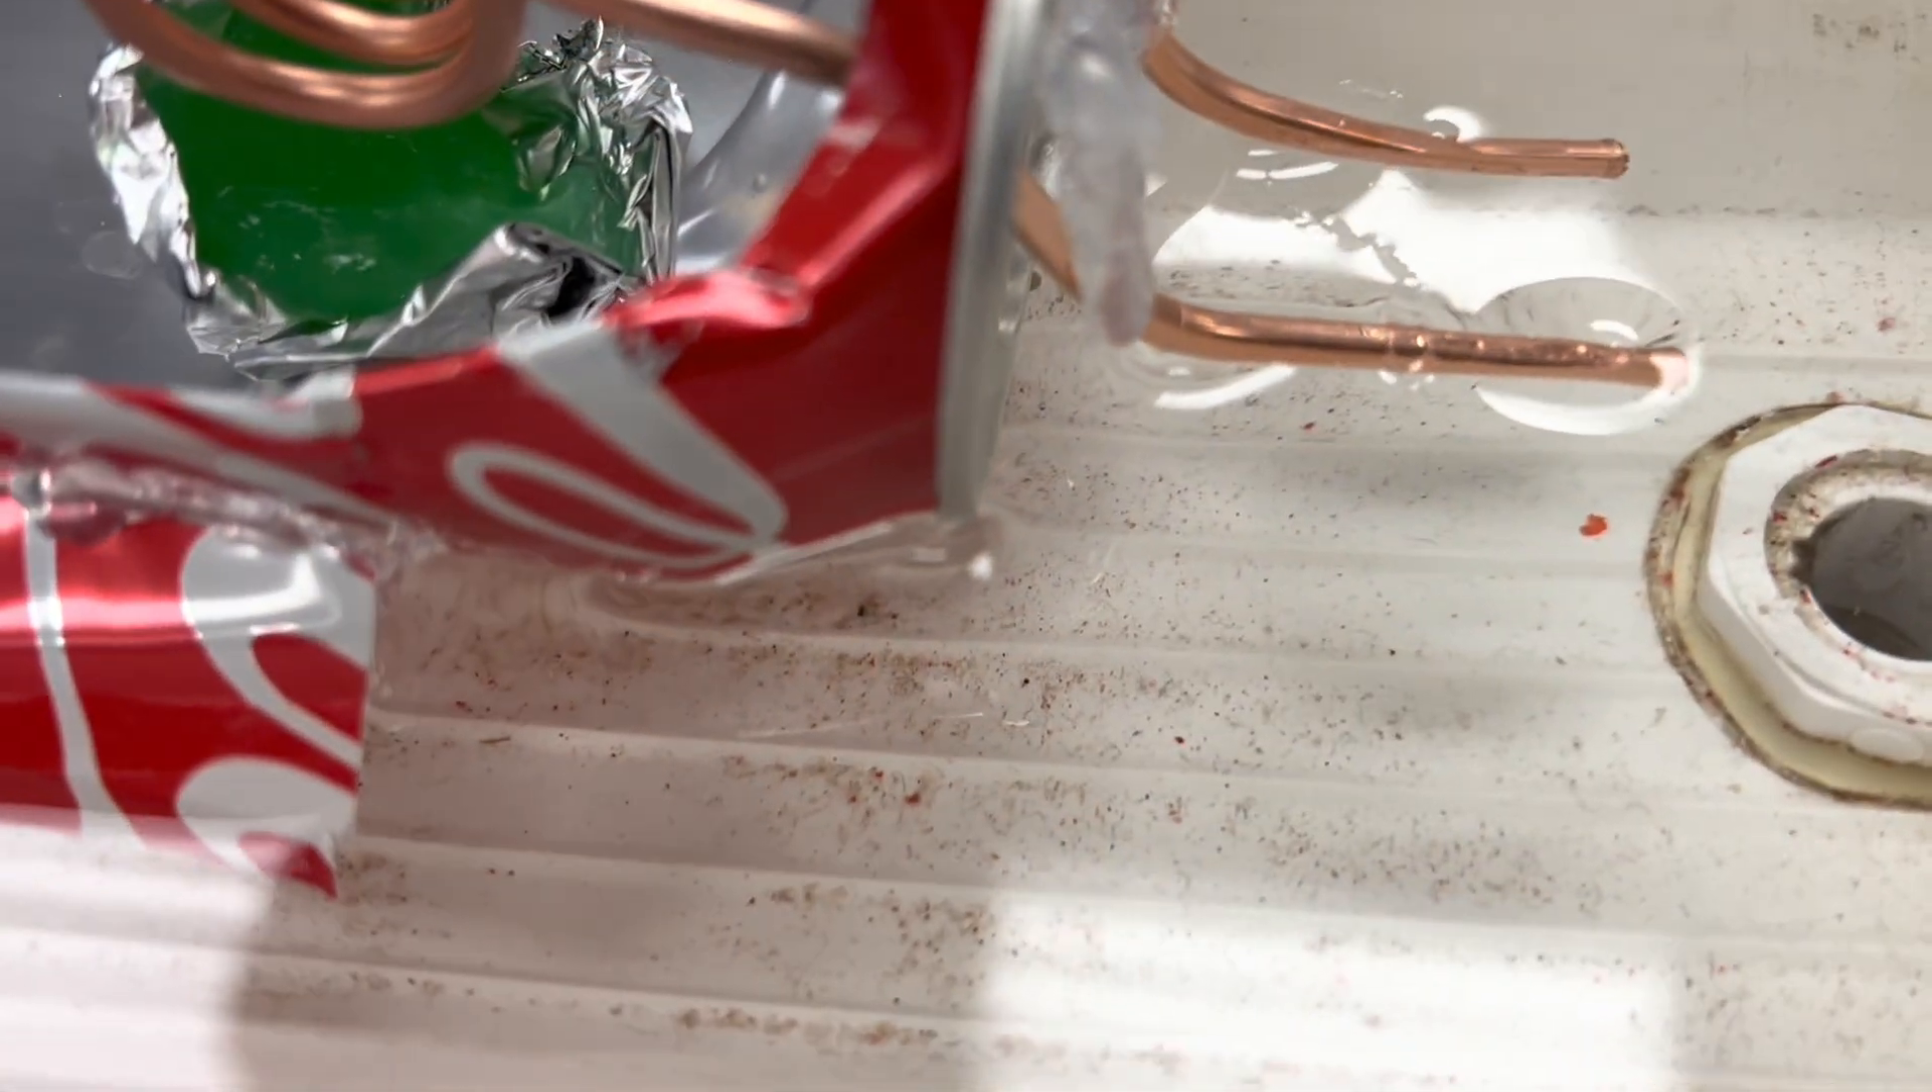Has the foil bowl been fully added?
Yes.